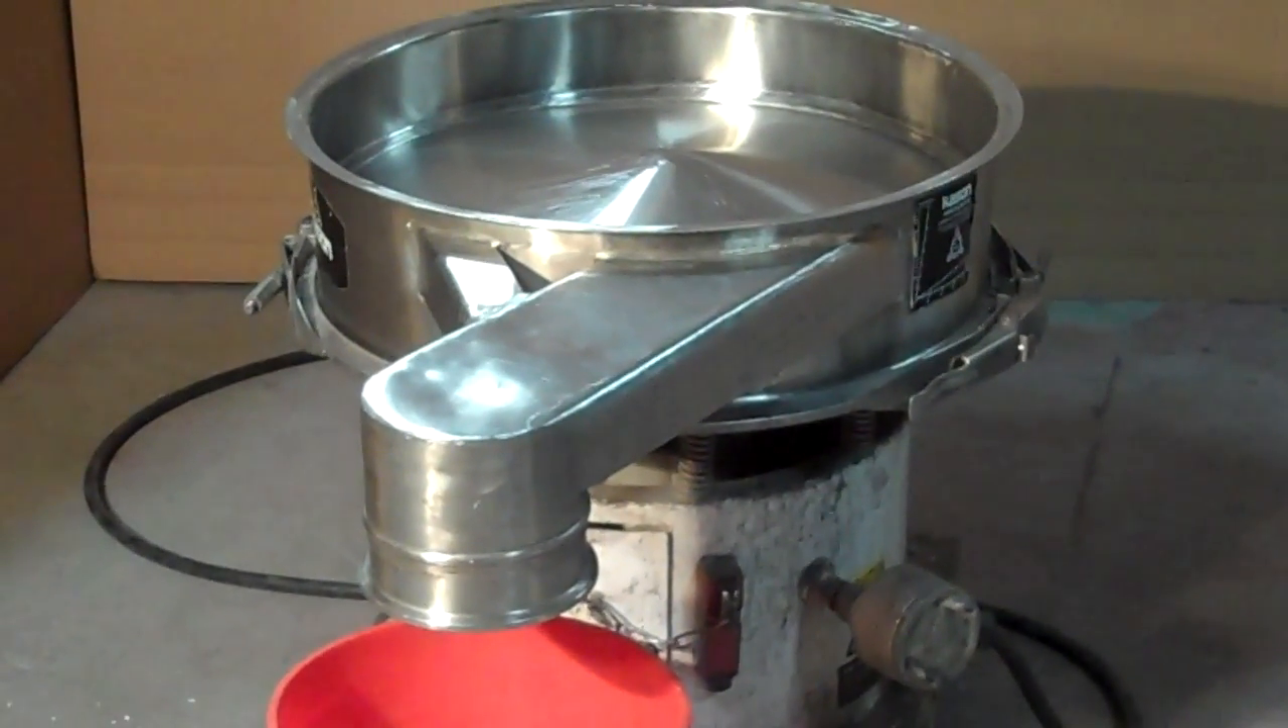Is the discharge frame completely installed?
Yes.